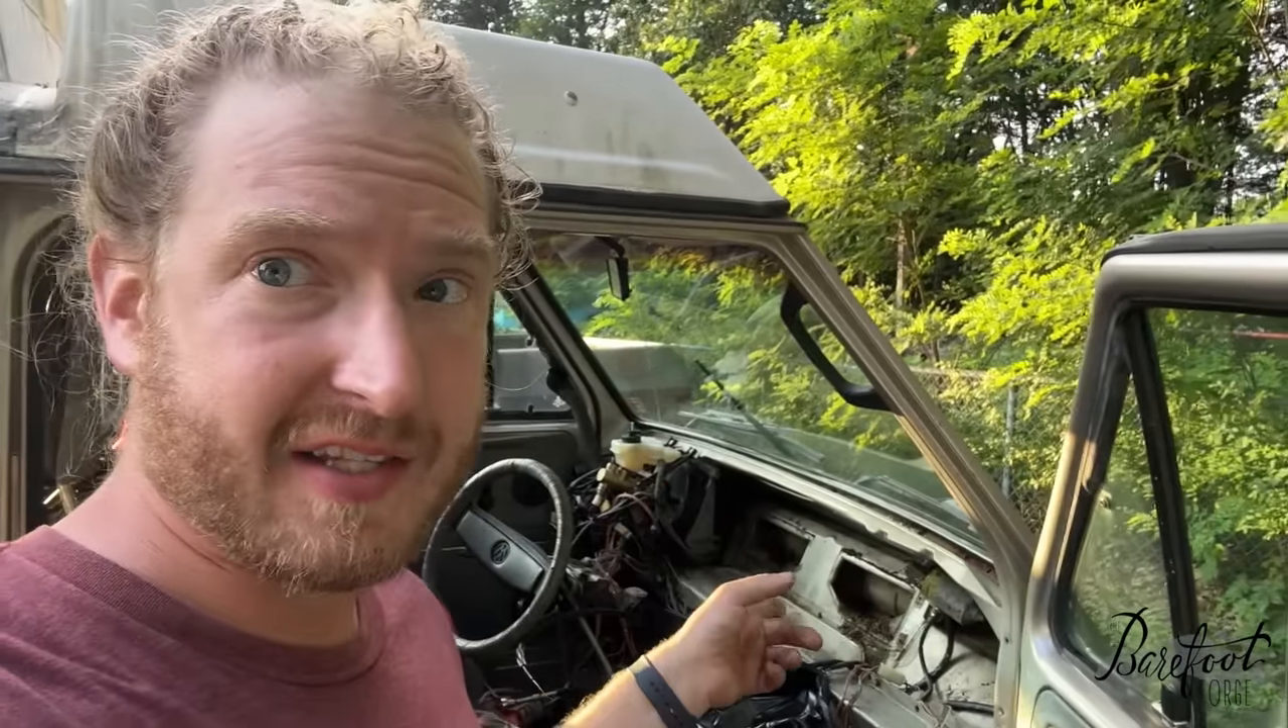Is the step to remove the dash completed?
Yes.